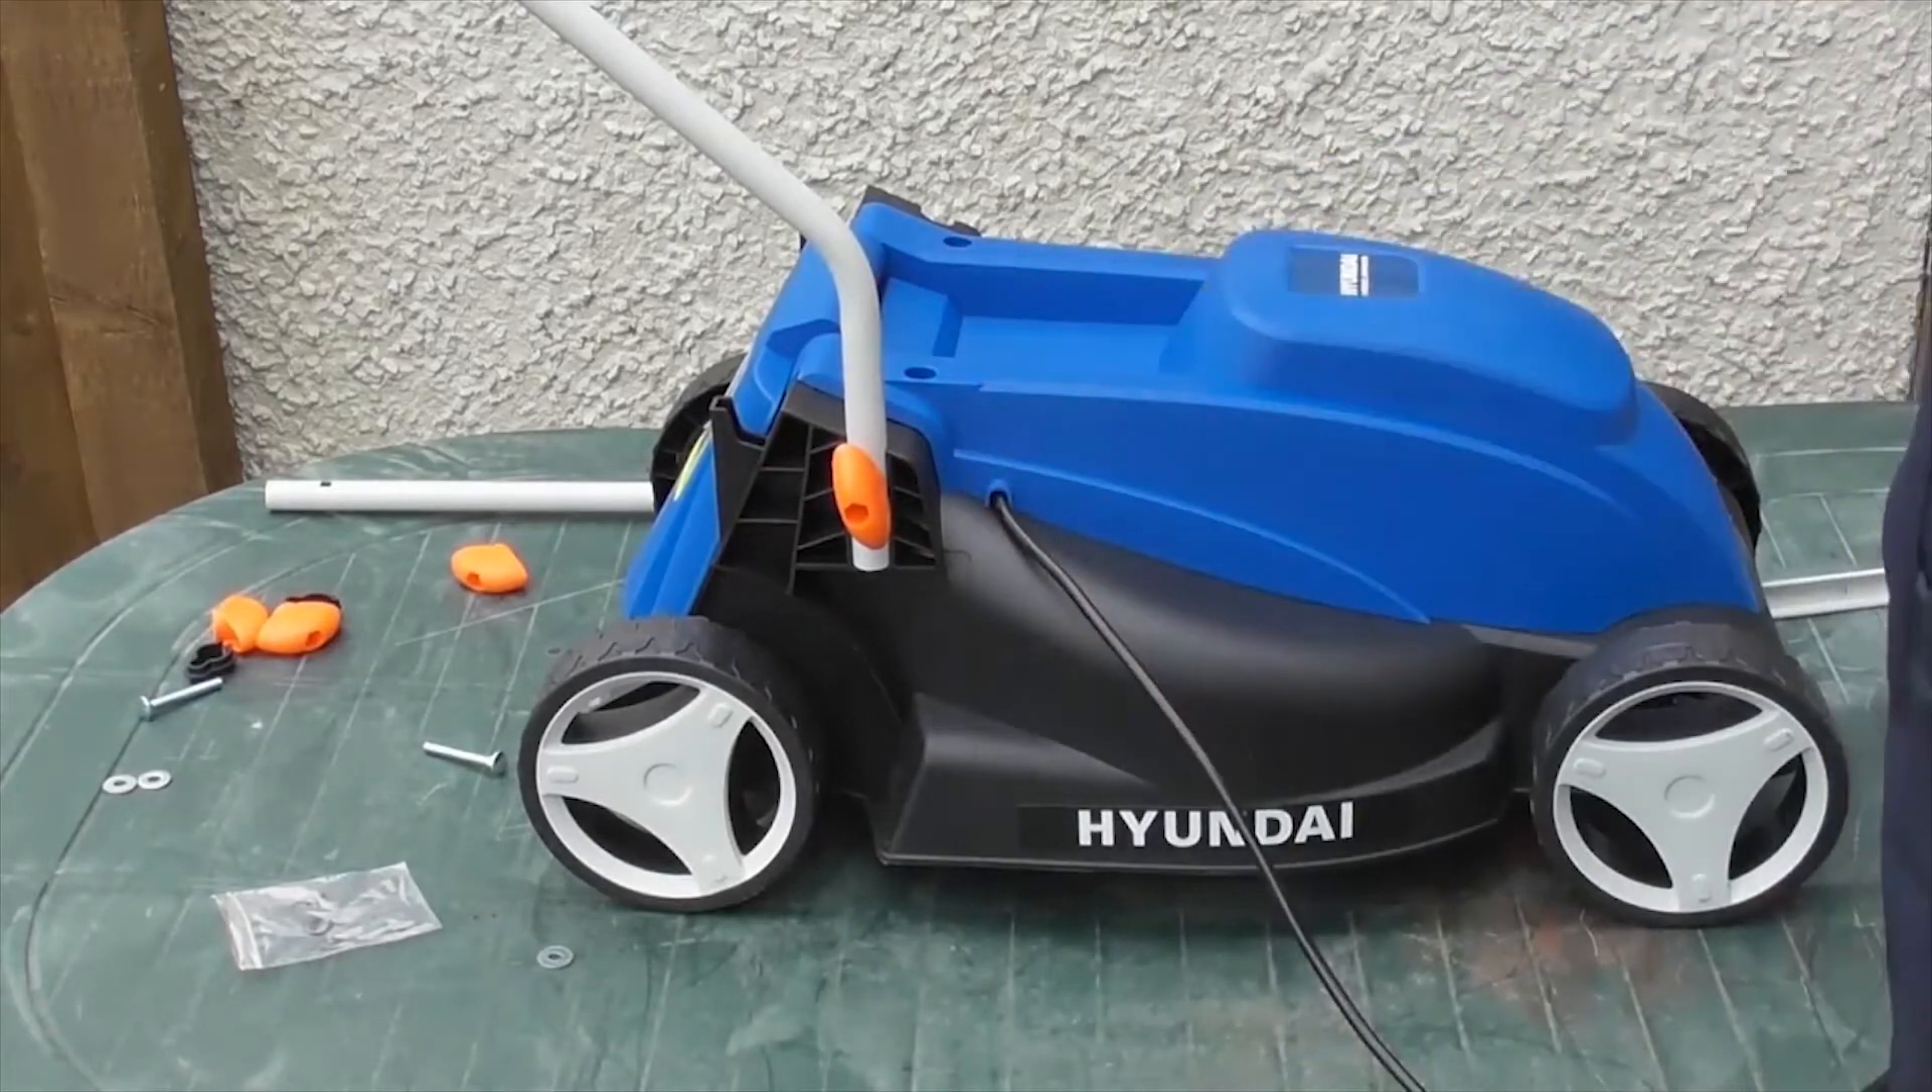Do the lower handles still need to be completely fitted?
Yes.